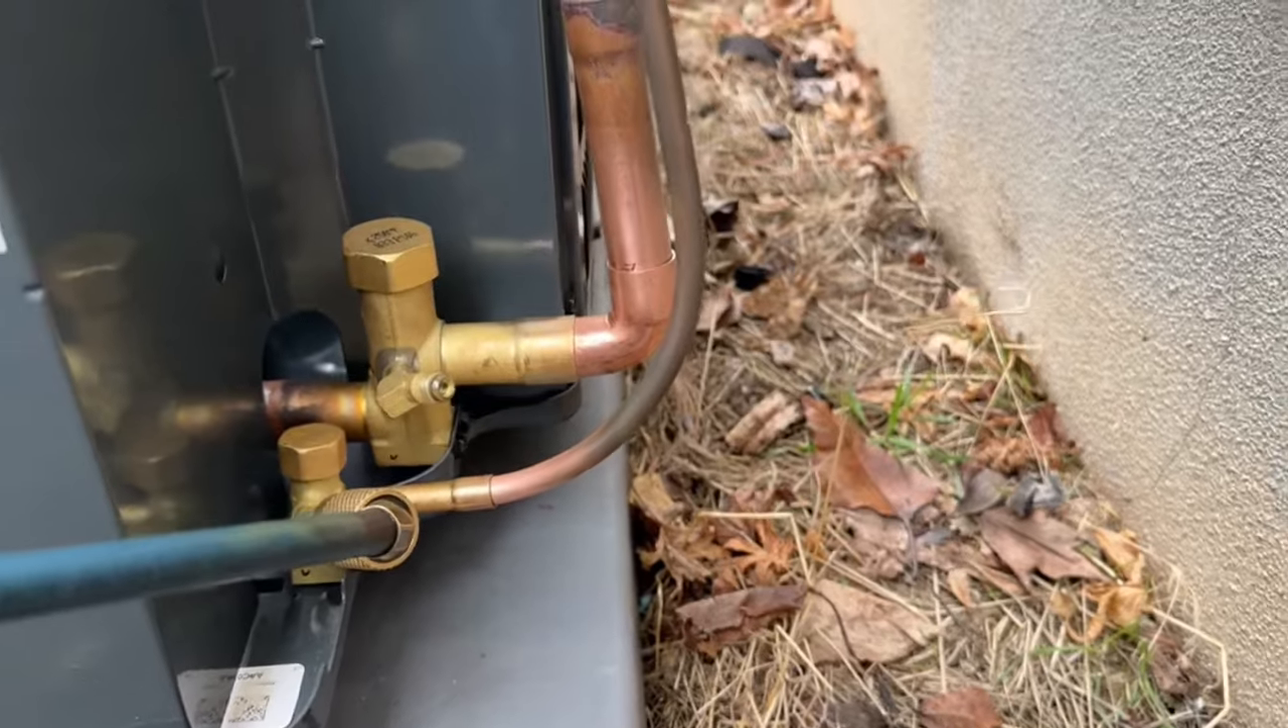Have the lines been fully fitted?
Yes.